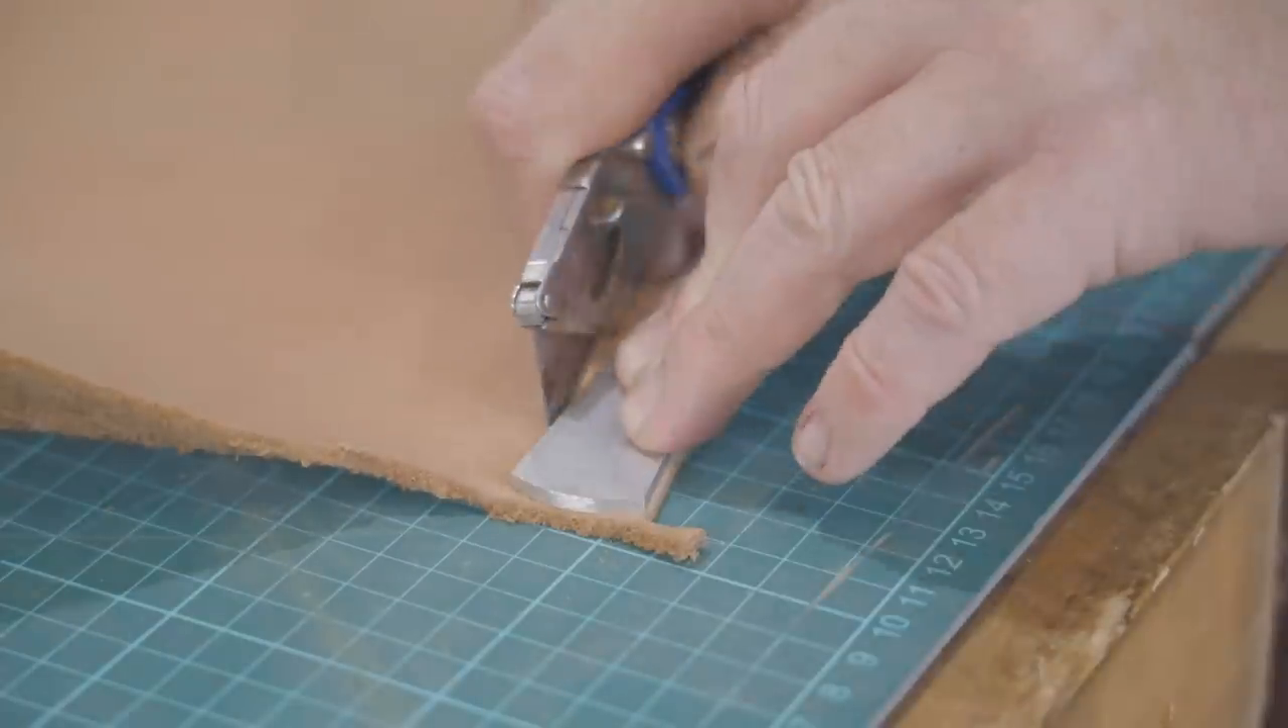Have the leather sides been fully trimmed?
No.